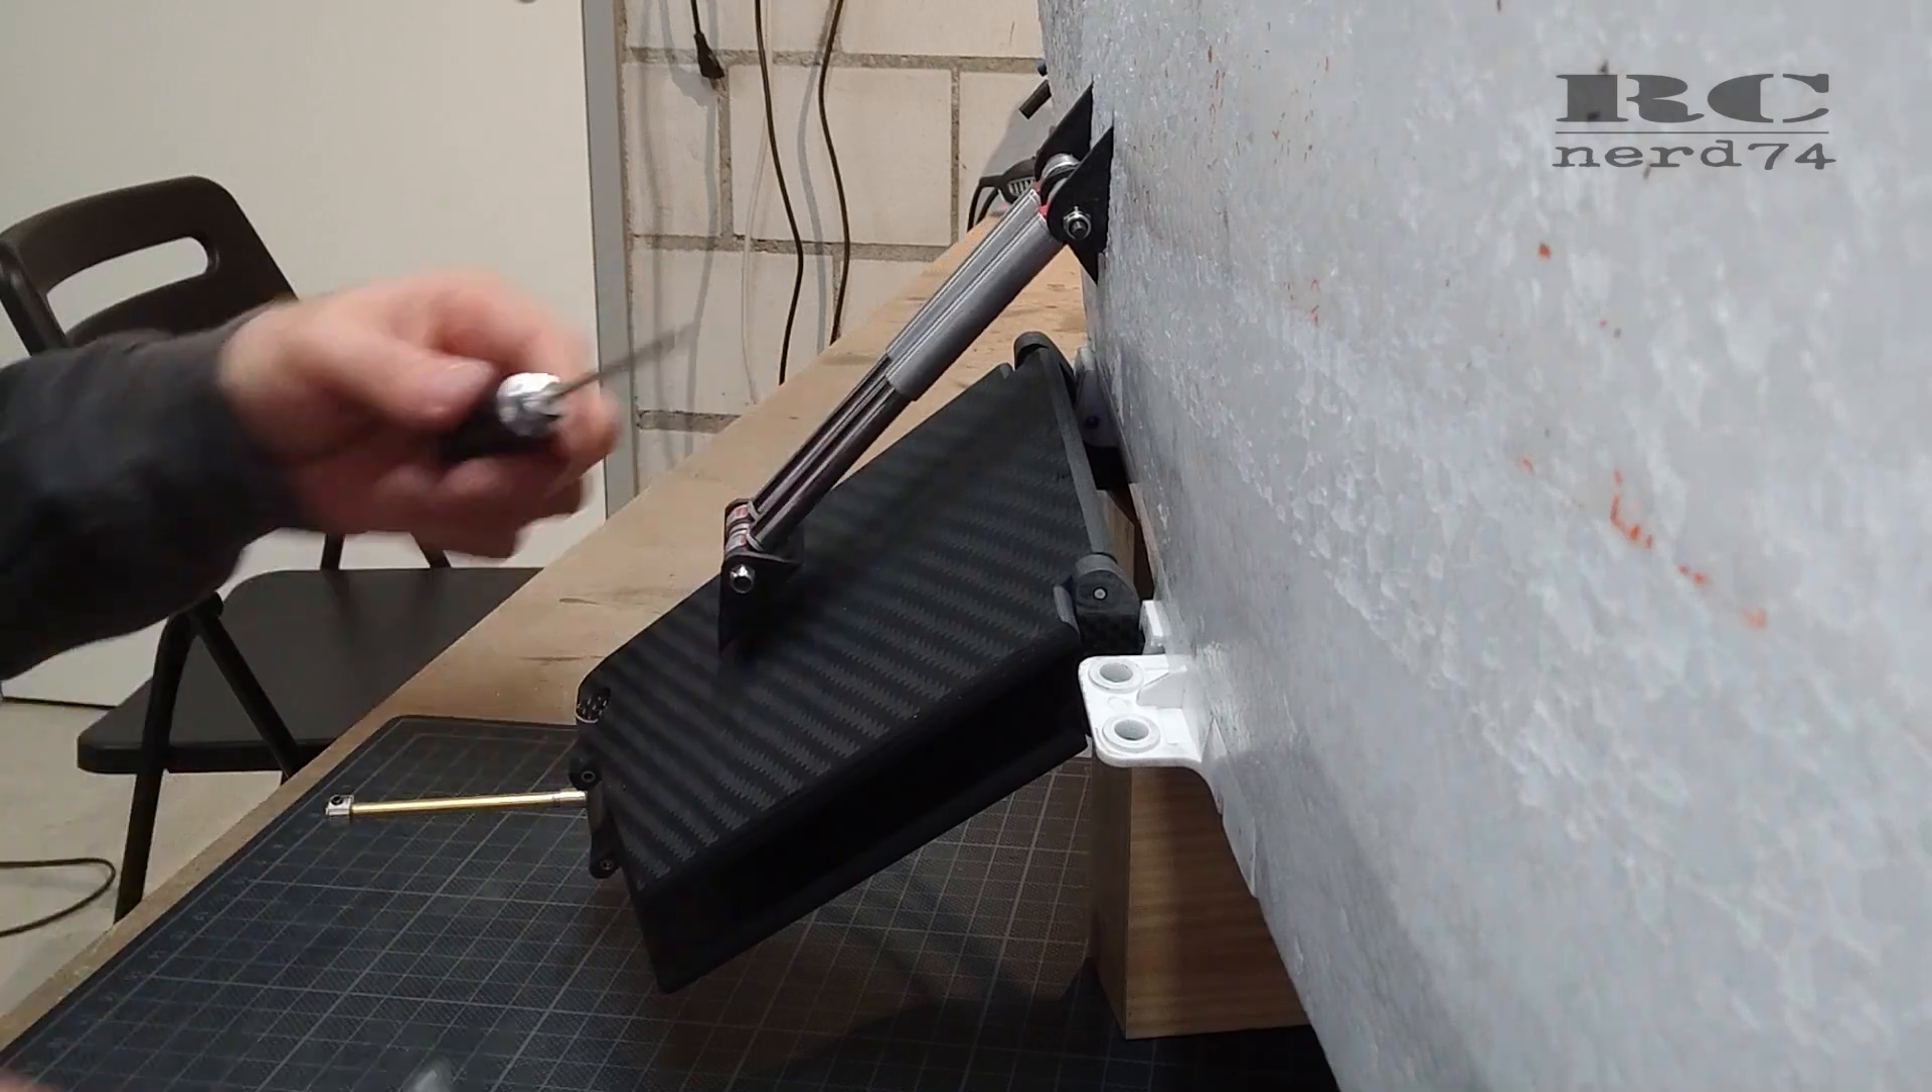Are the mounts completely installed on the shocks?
Yes.